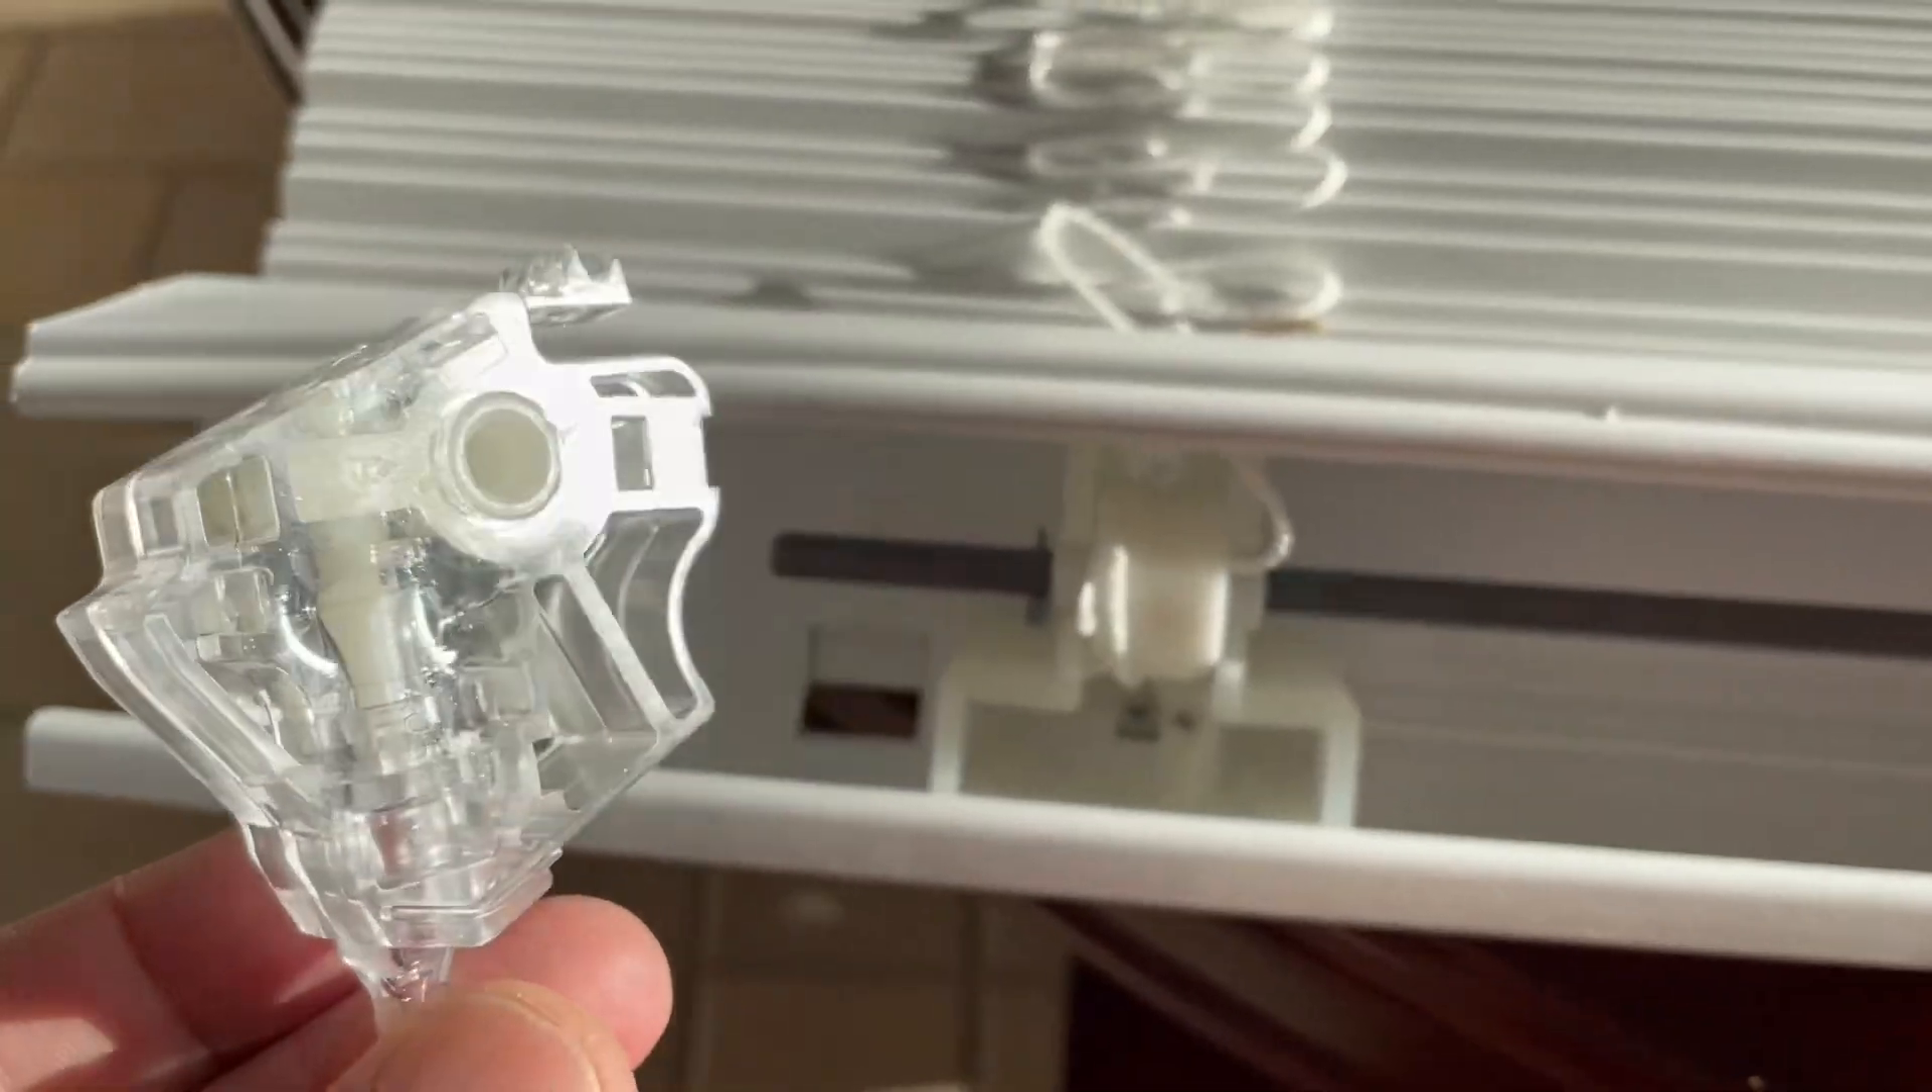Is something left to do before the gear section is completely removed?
No.